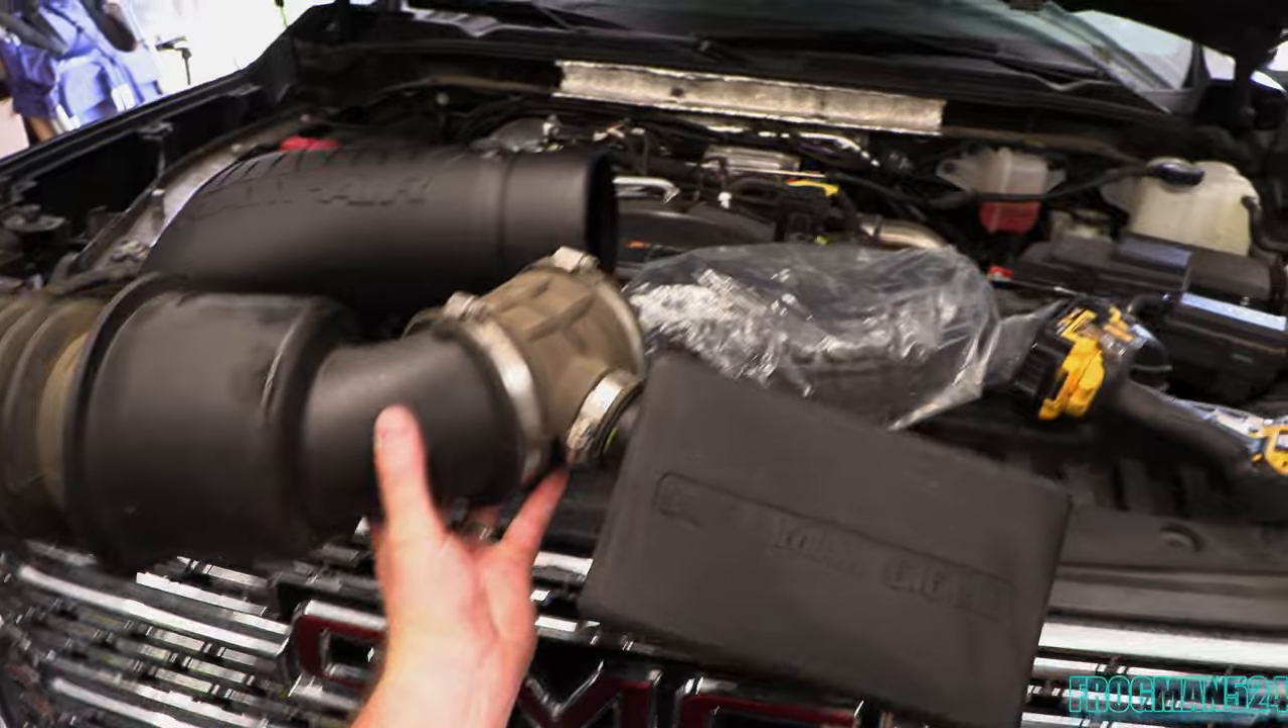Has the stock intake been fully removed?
Yes.